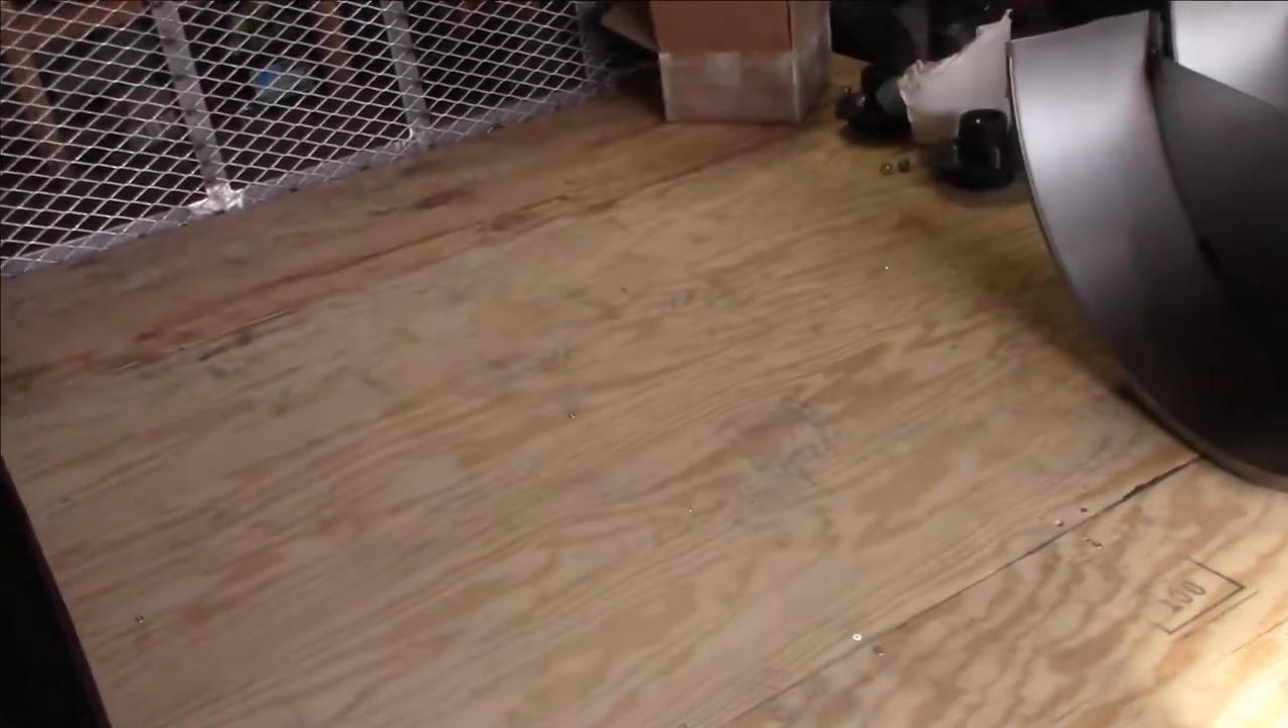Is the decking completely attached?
Yes.